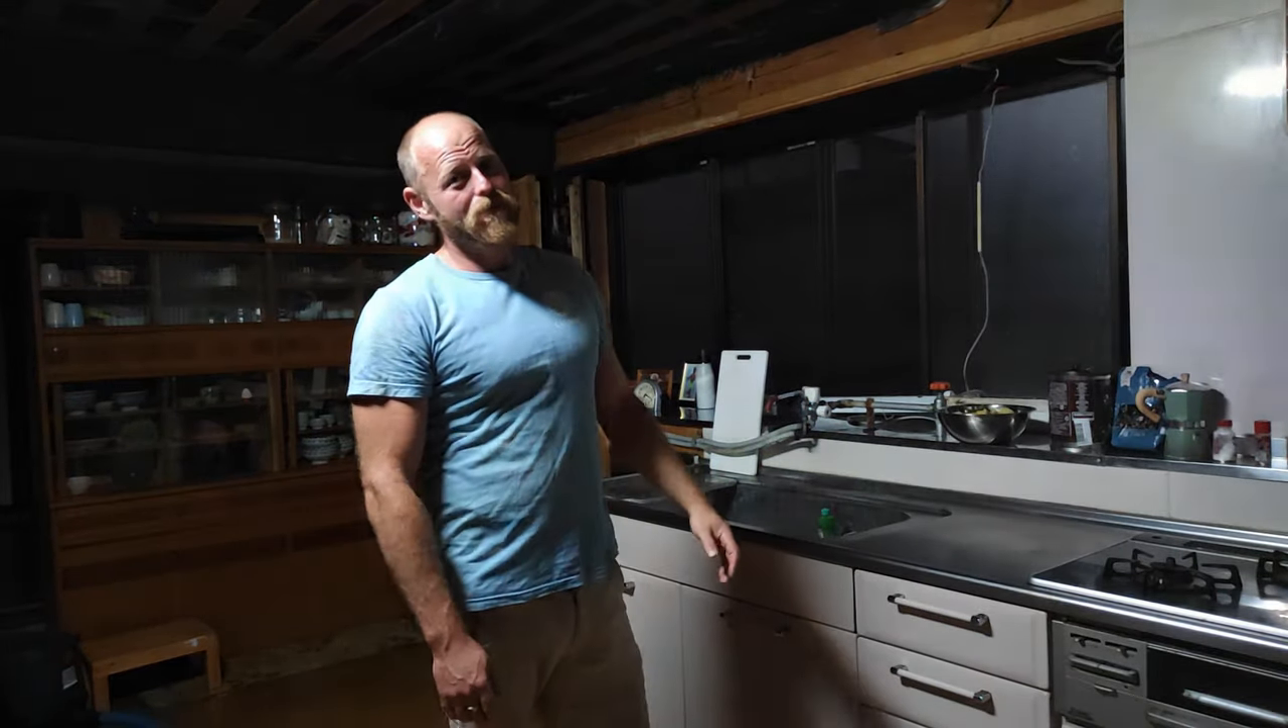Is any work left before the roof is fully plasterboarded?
Yes.